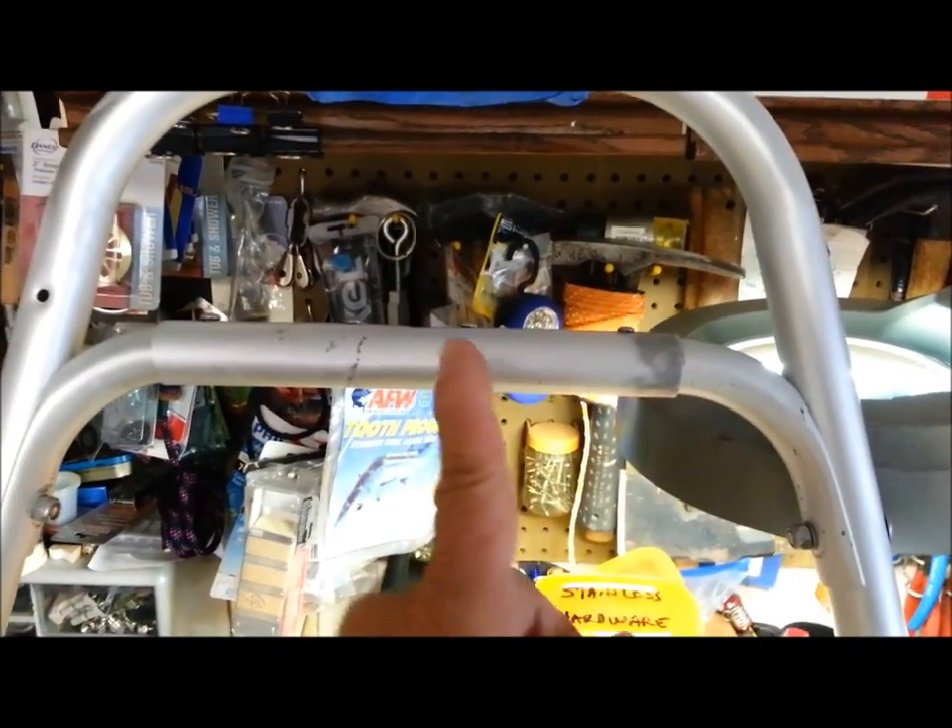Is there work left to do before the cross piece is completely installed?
No.